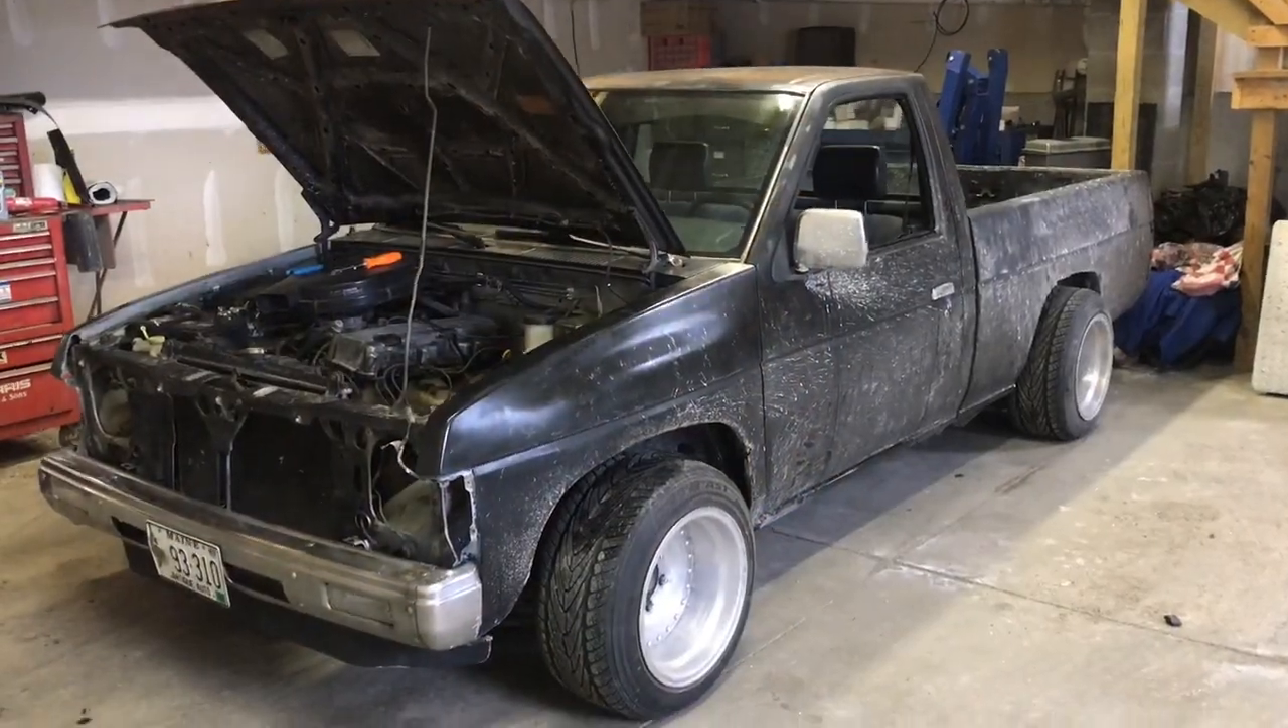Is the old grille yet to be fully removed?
No.